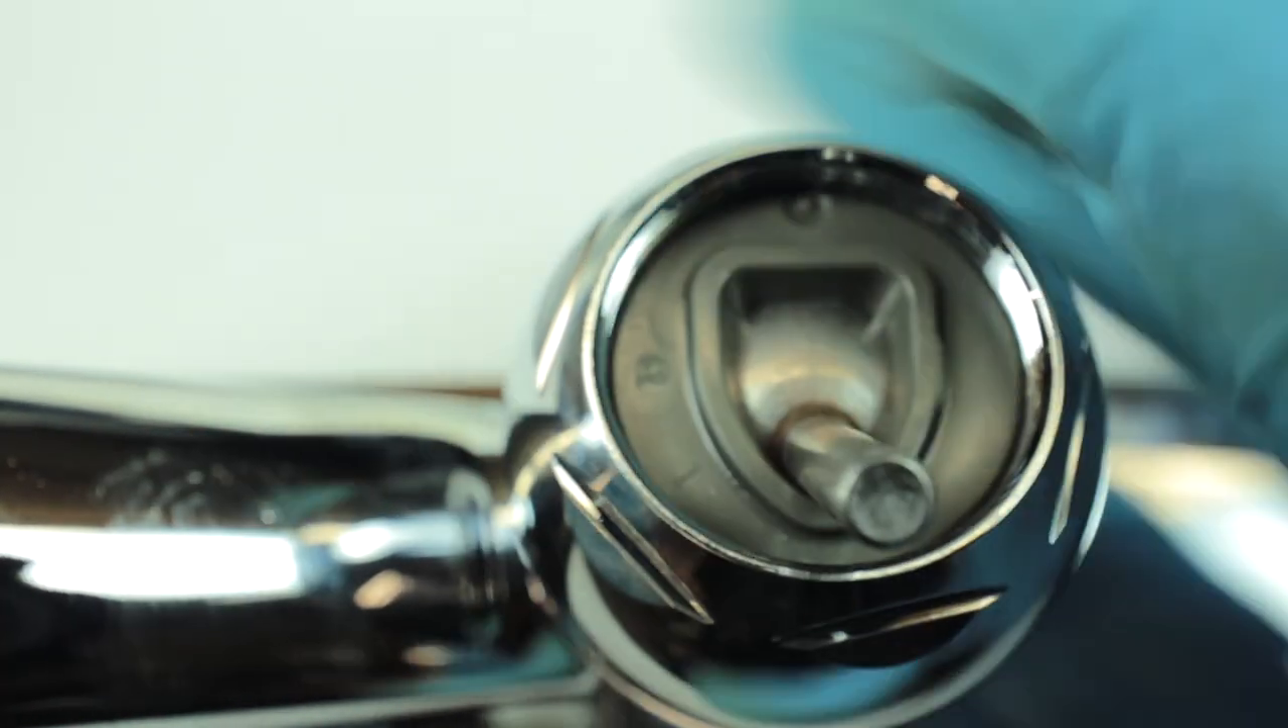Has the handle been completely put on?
No.